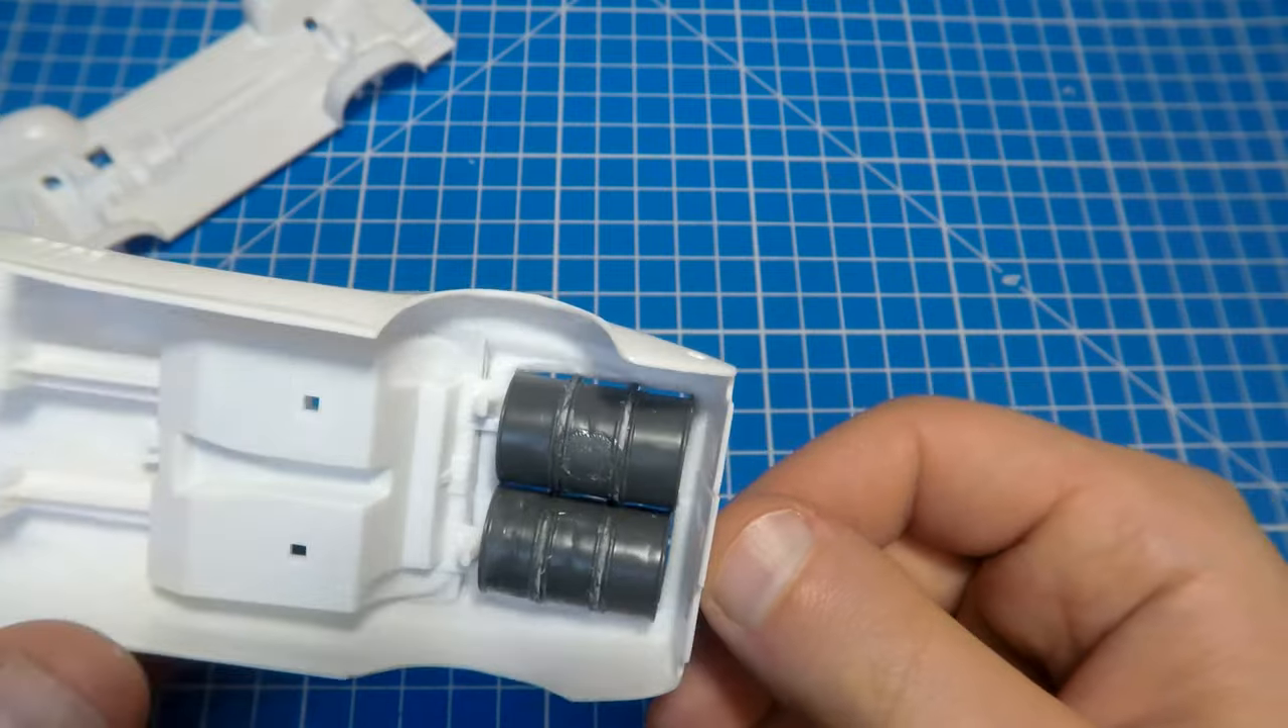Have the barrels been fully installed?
Yes.